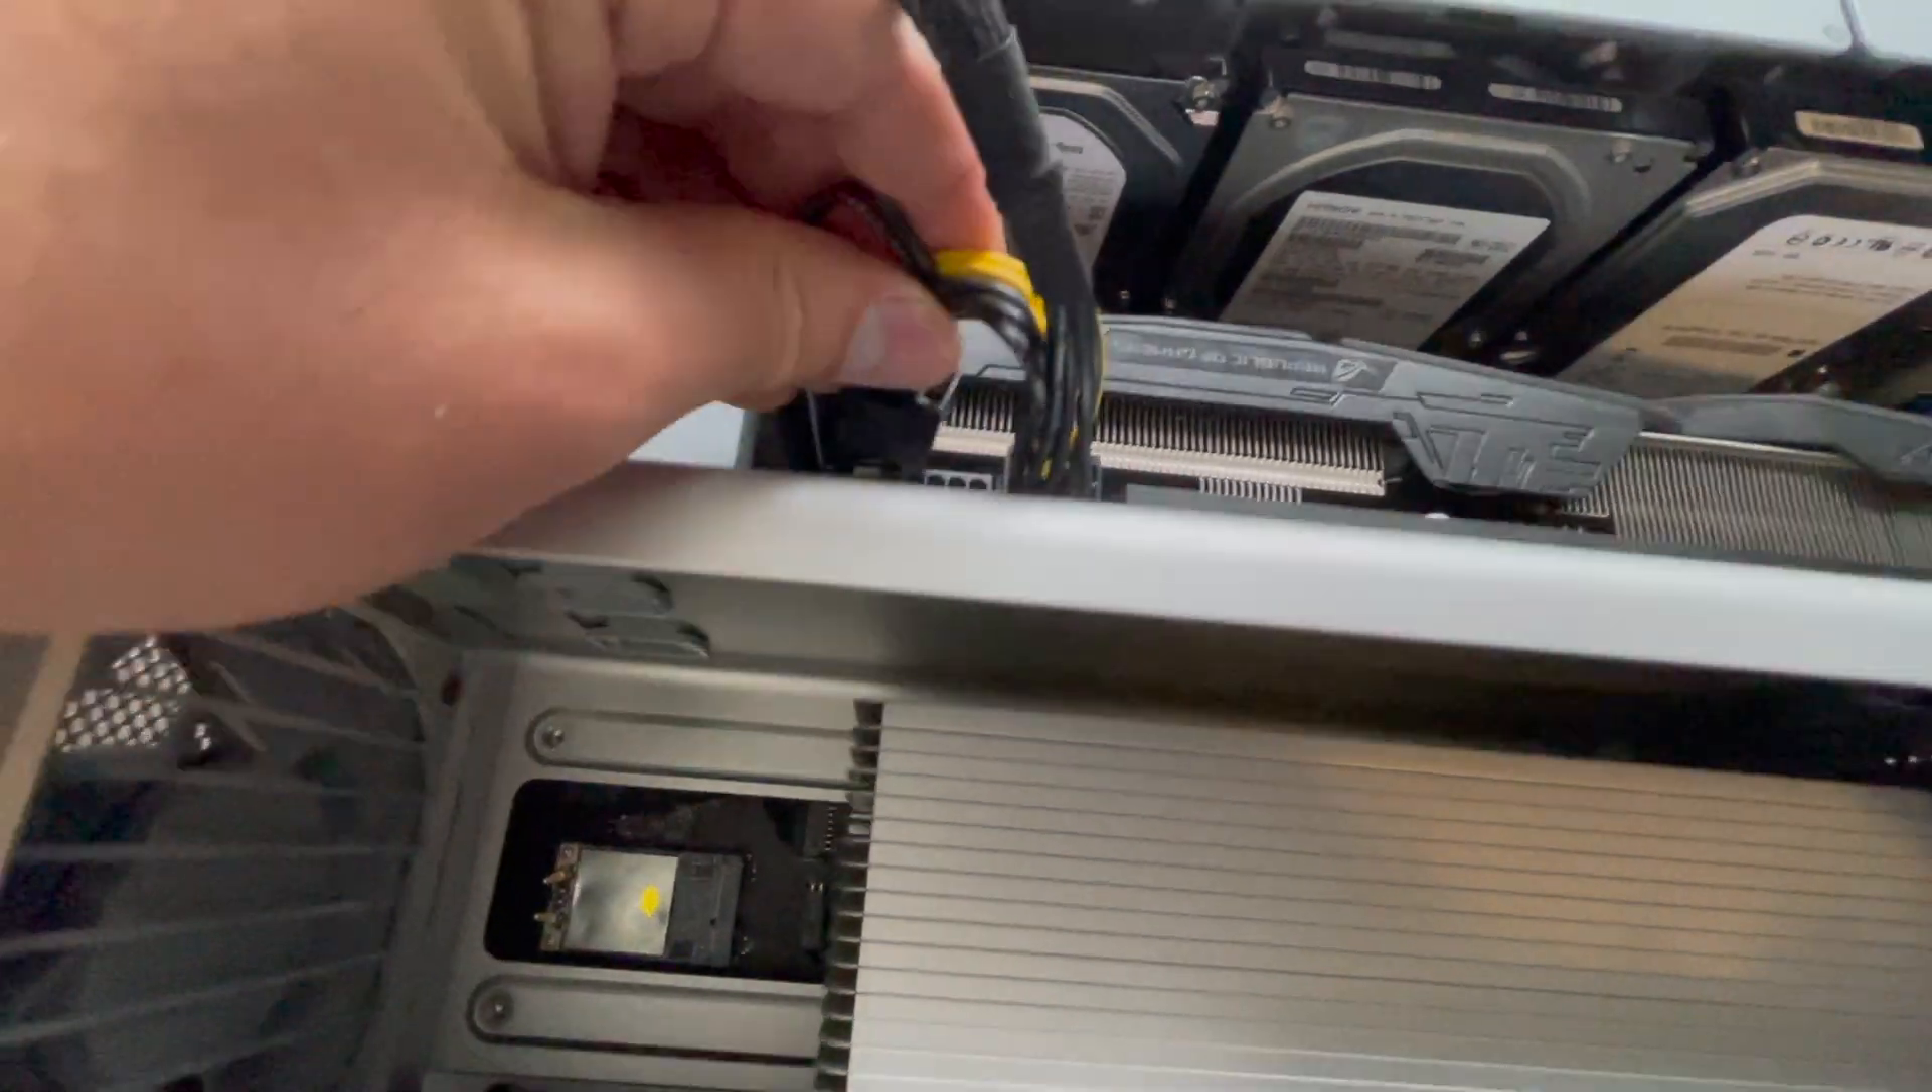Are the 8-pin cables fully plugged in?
No.